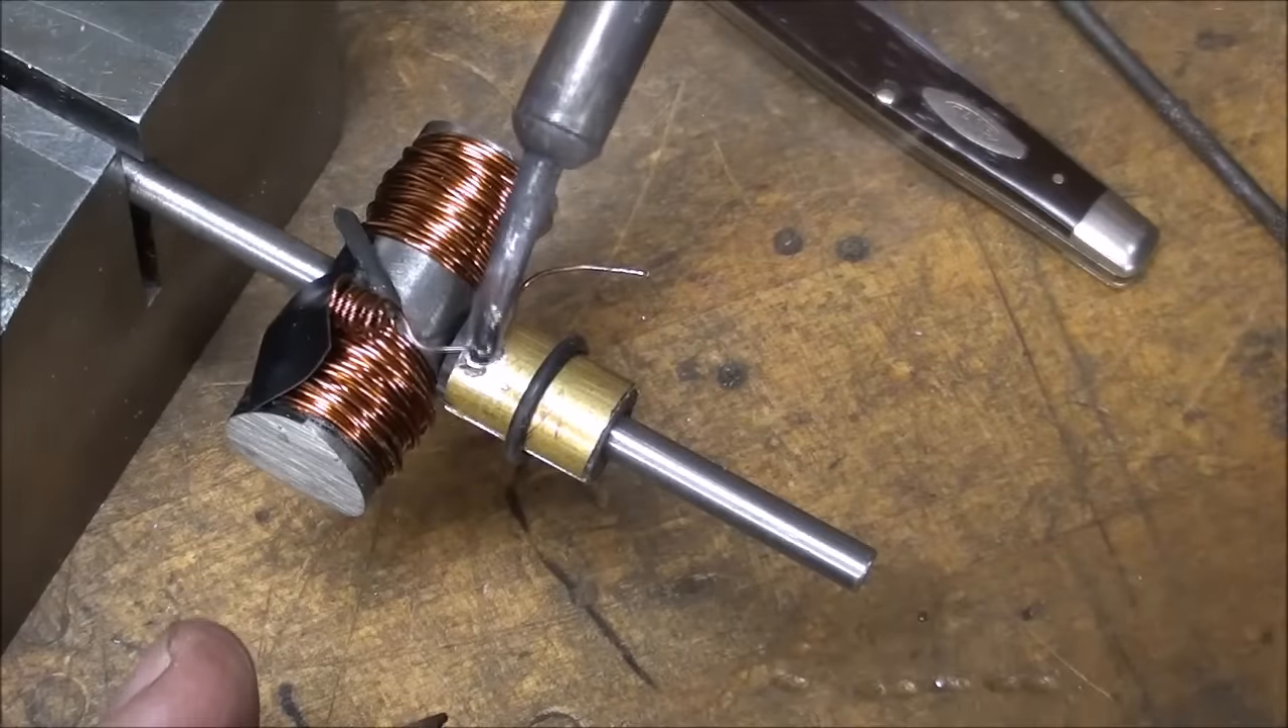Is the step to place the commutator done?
Yes.